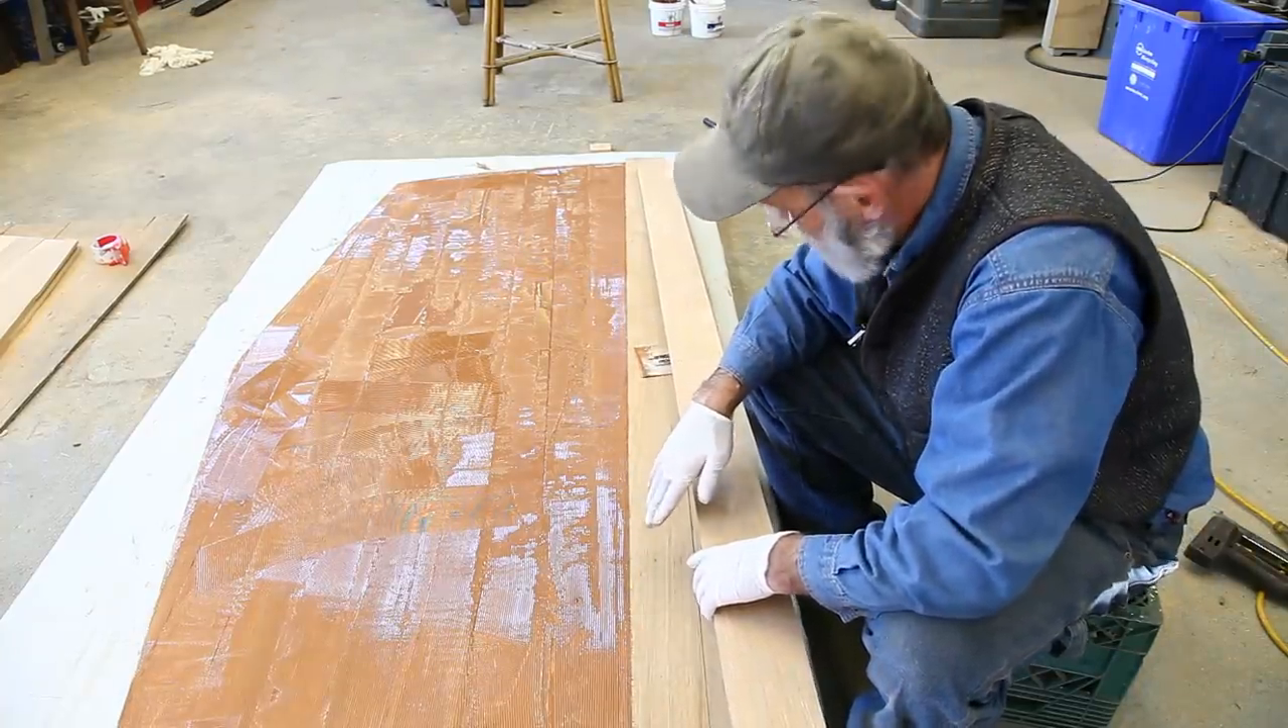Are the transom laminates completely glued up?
No.